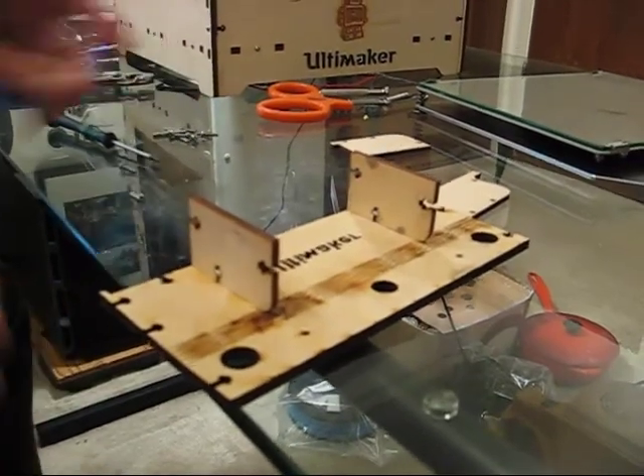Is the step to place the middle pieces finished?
Yes.